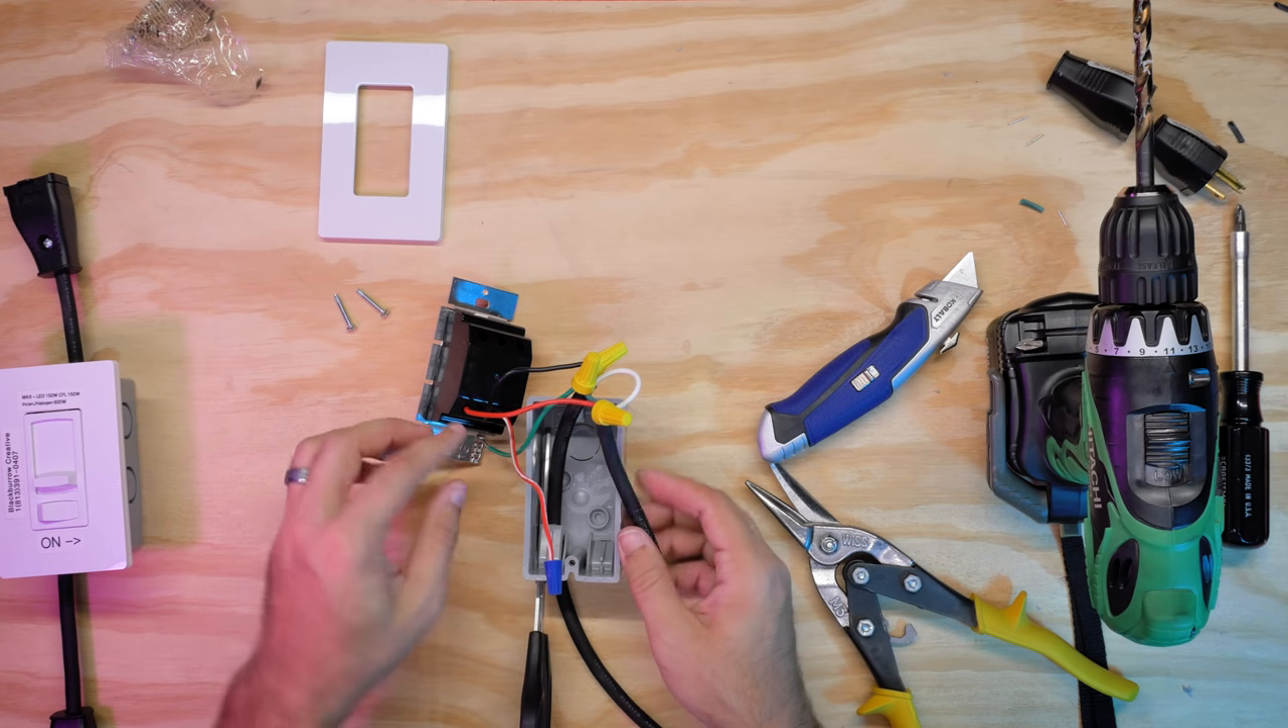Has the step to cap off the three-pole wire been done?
Yes.